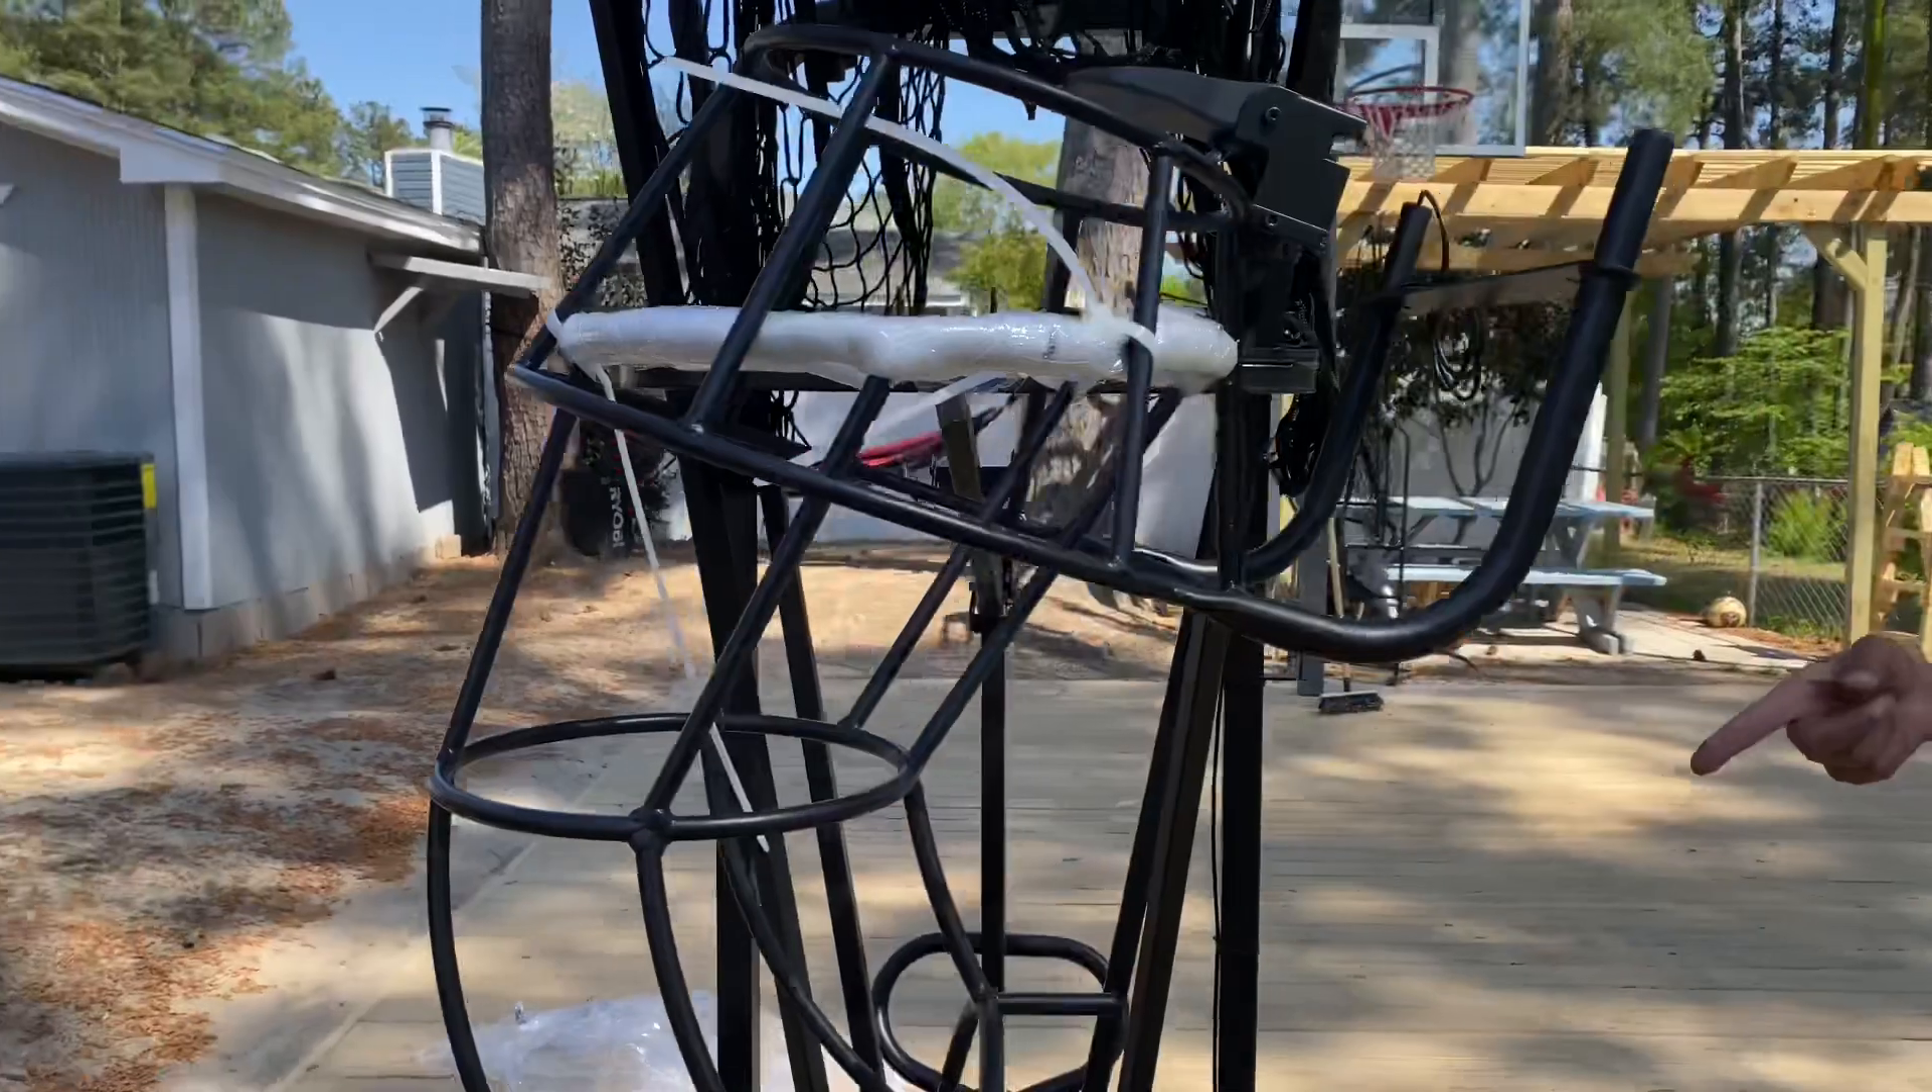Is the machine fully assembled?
No.